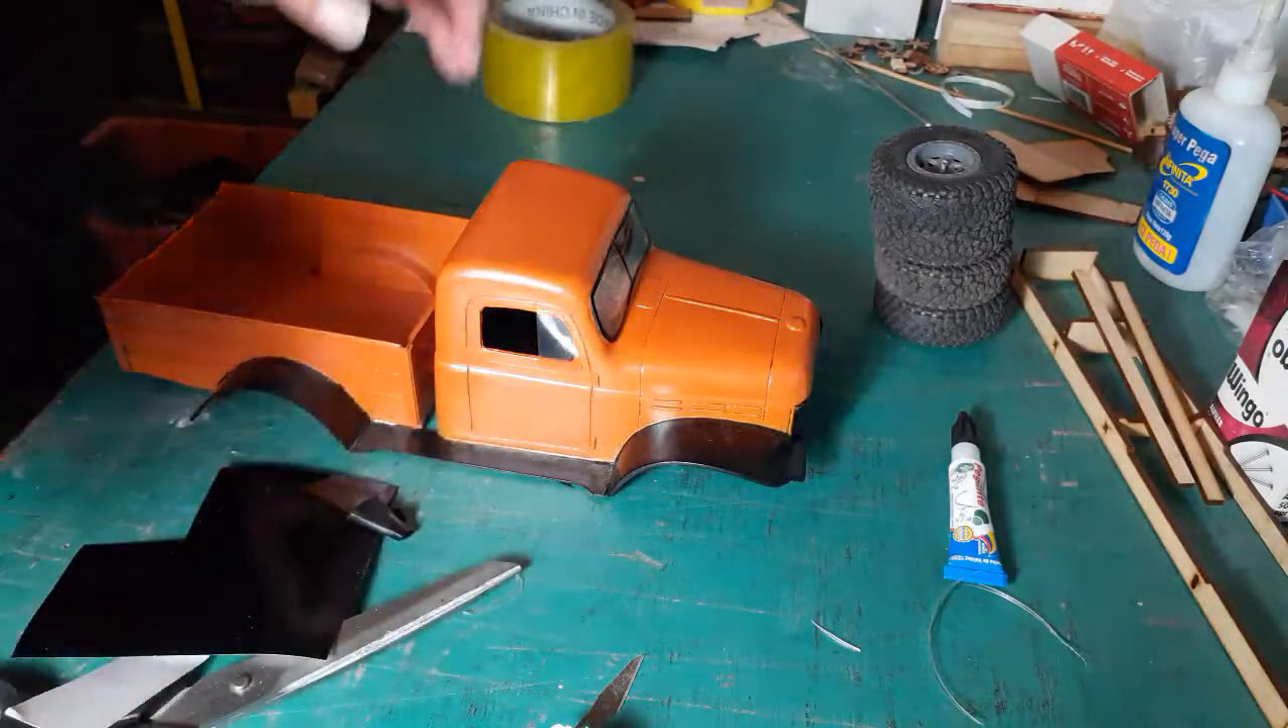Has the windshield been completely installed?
Yes.